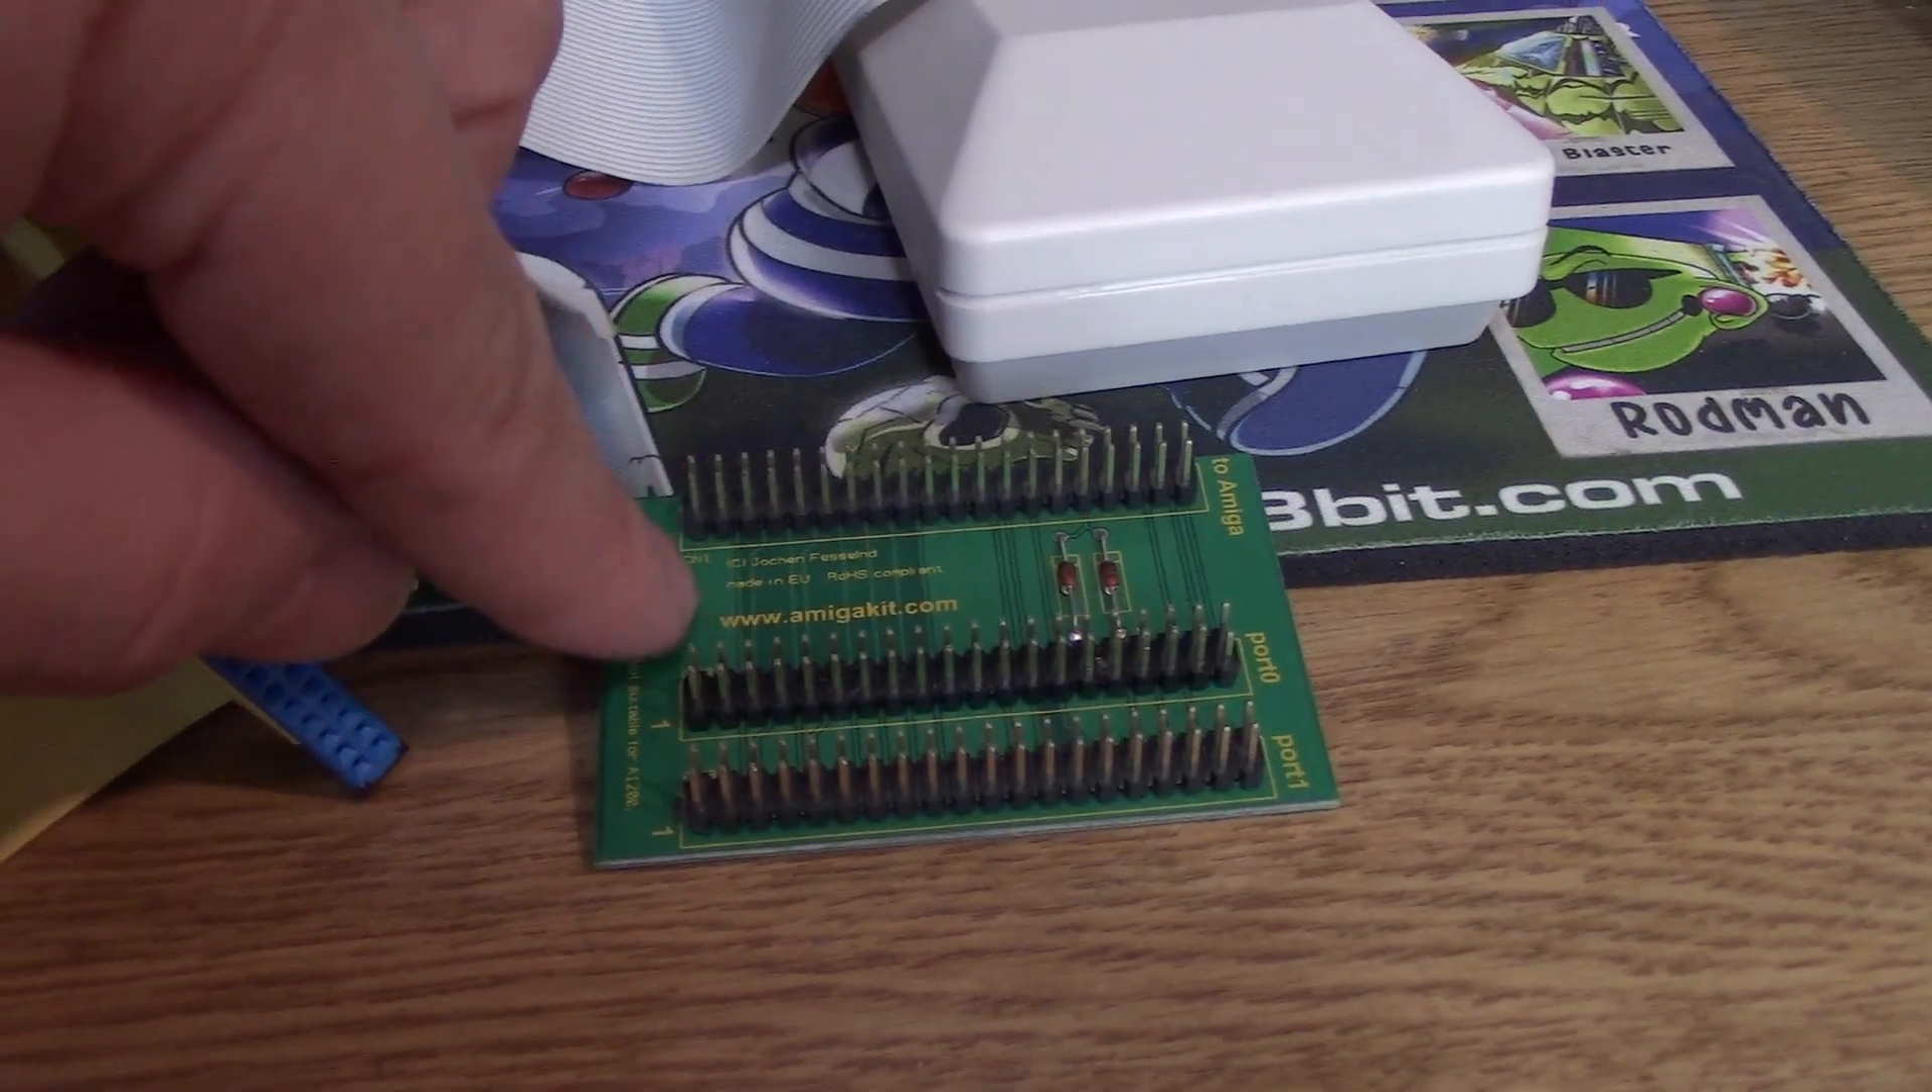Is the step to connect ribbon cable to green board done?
No.